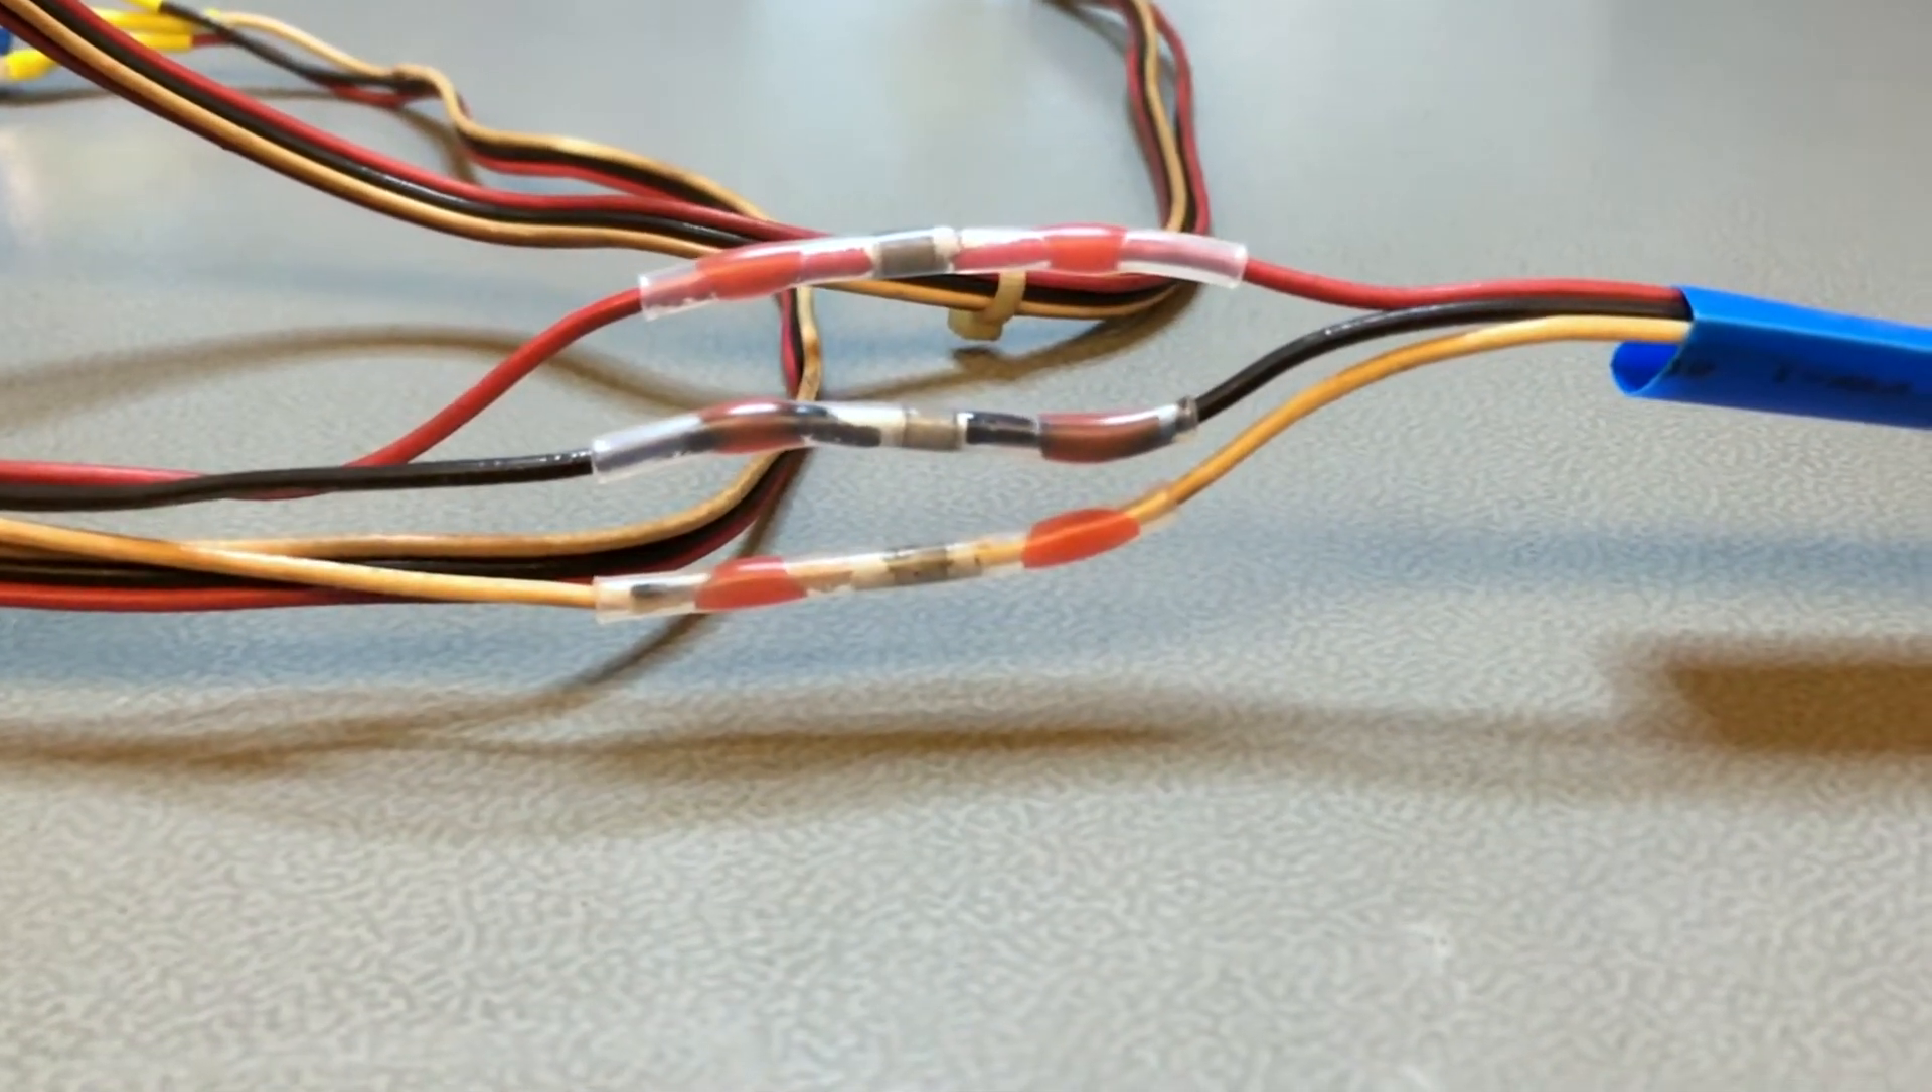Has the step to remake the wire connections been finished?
Yes.